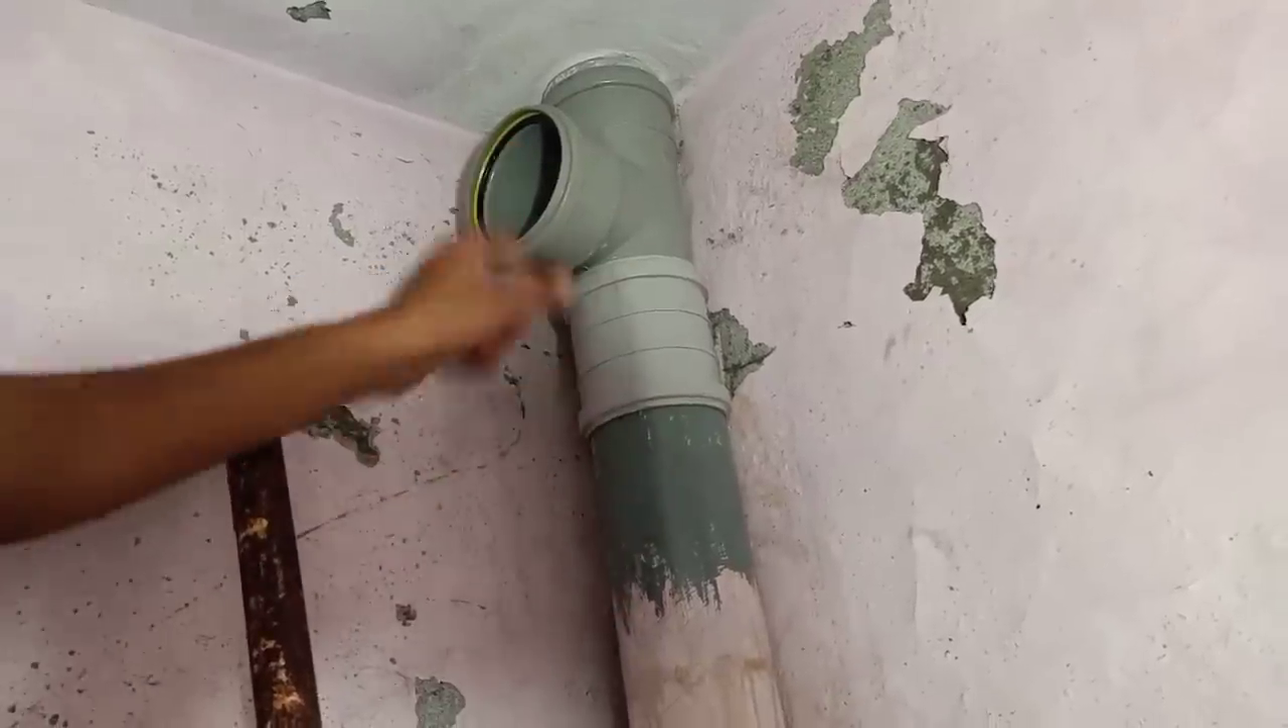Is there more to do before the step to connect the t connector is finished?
No.